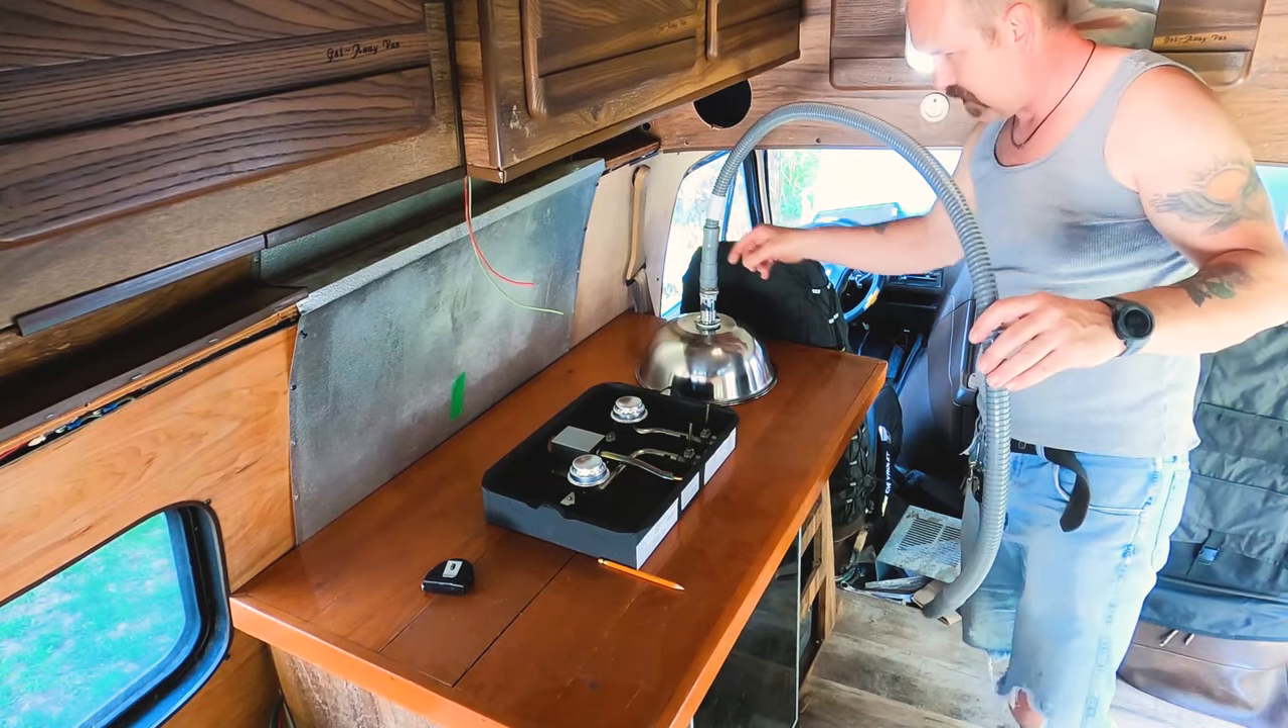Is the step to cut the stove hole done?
No.